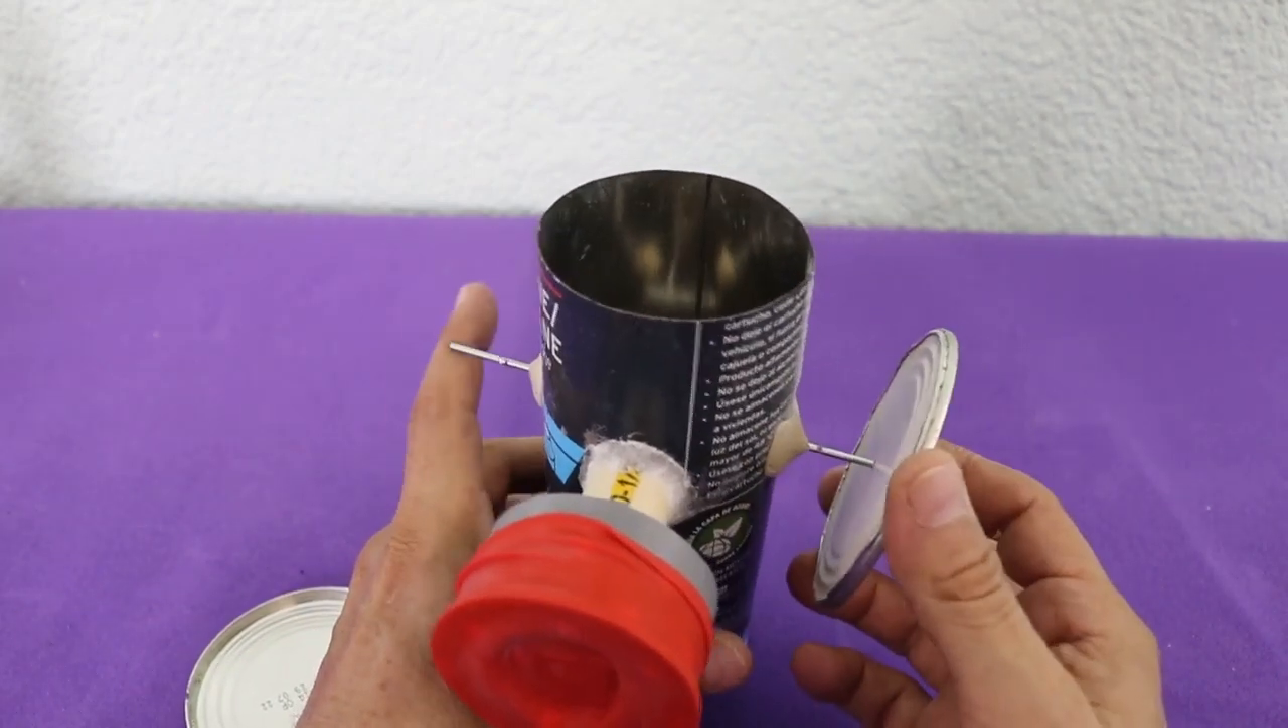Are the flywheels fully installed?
No.